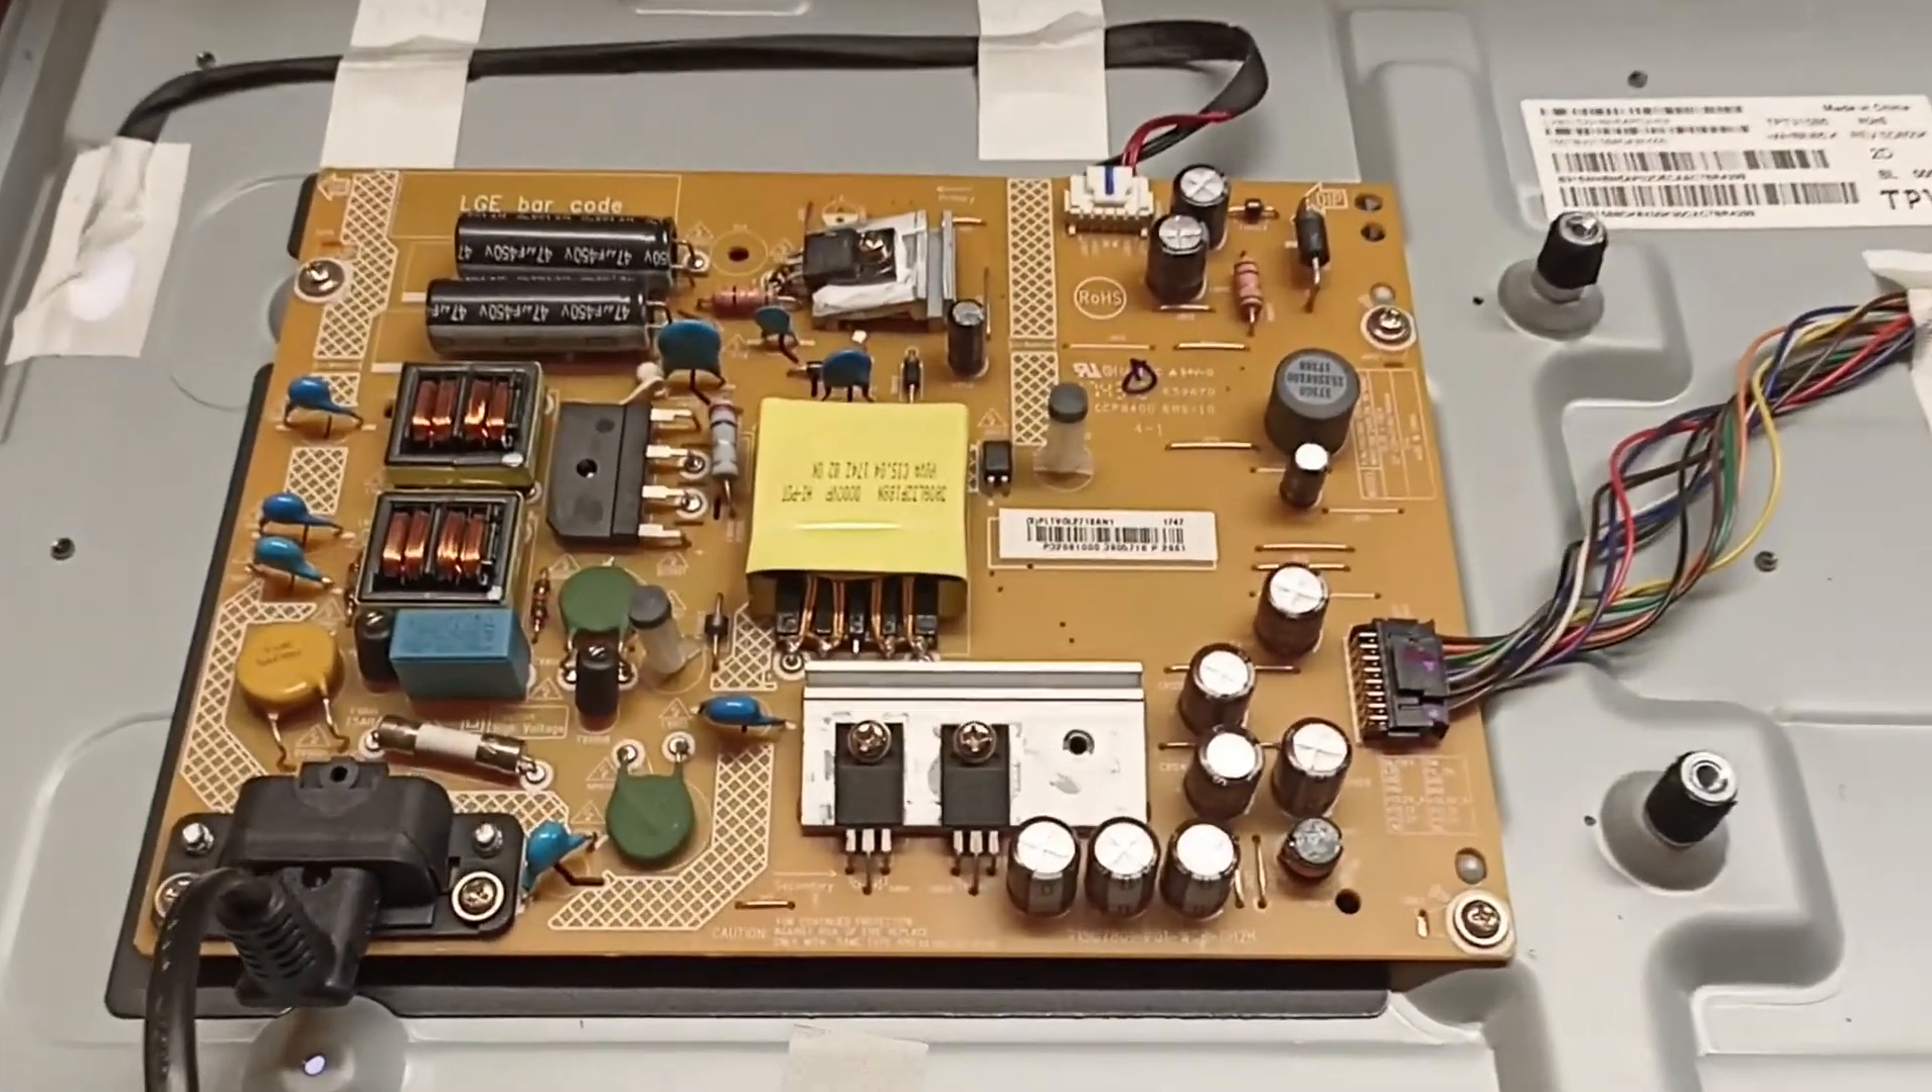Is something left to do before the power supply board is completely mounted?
No.